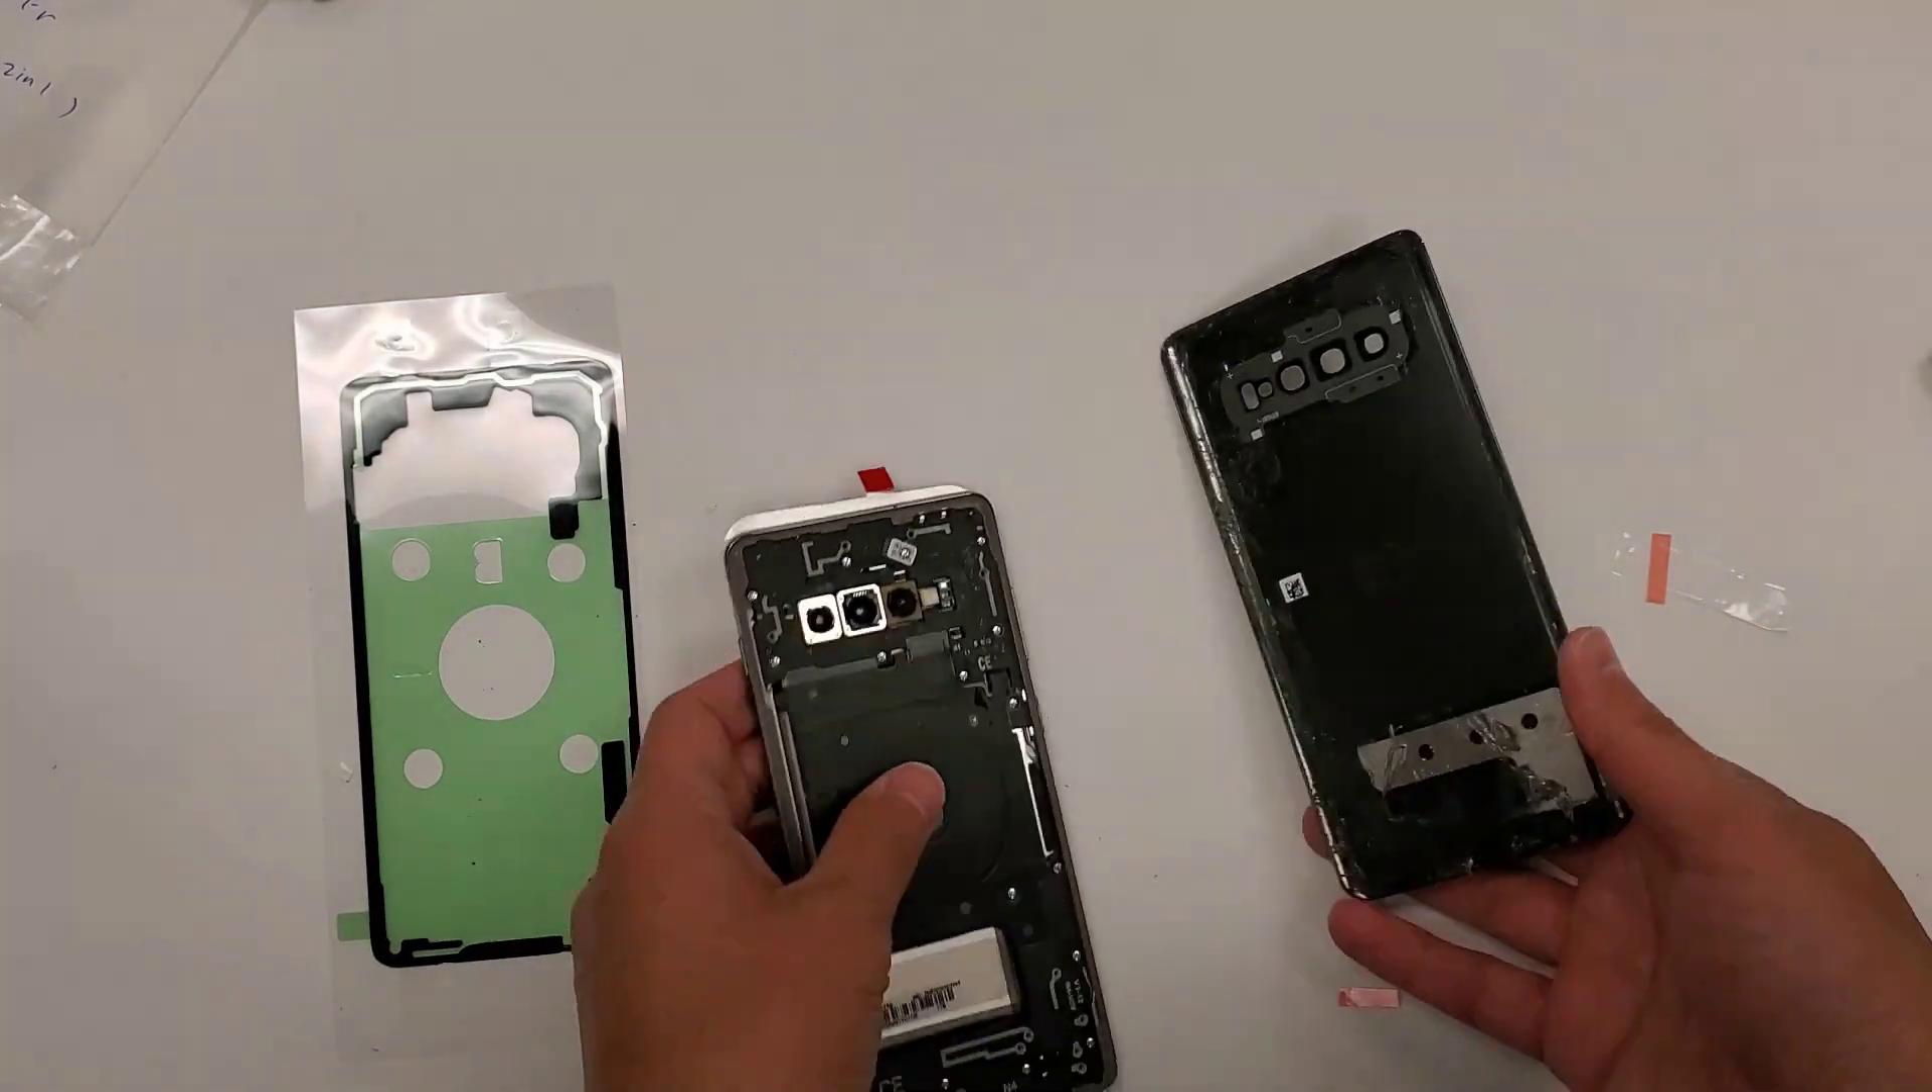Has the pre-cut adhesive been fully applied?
No.